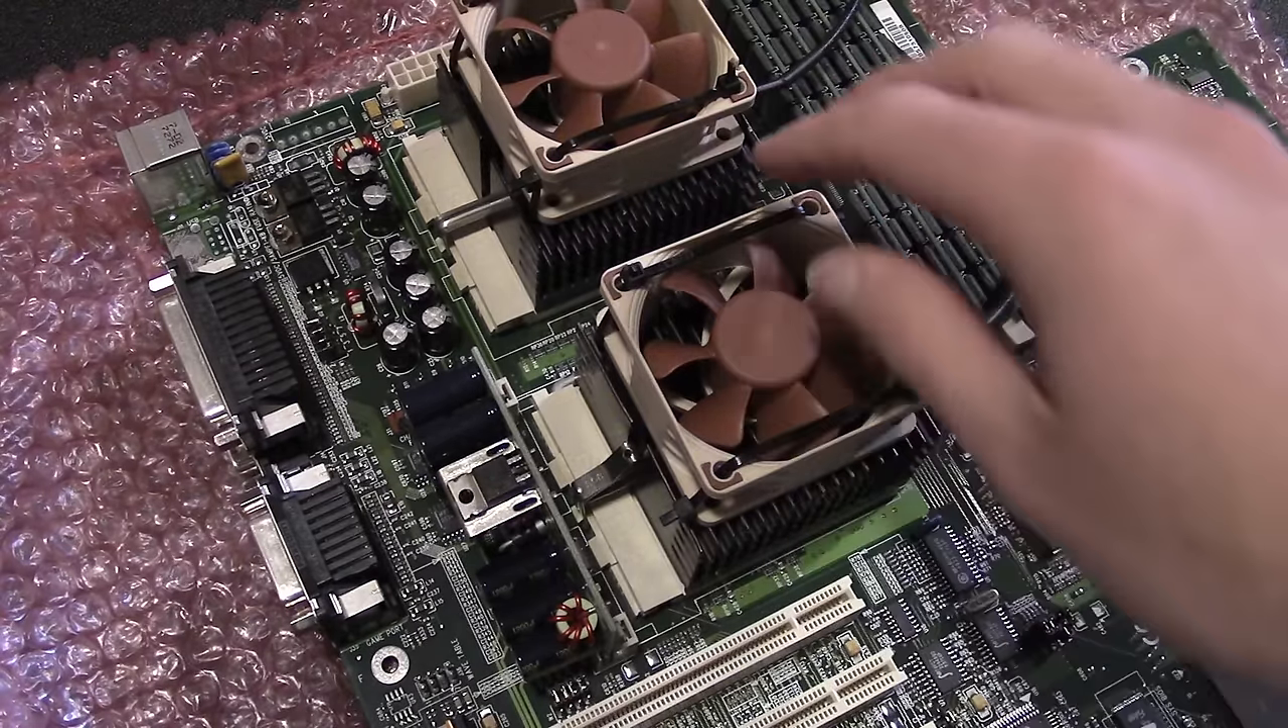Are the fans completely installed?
Yes.